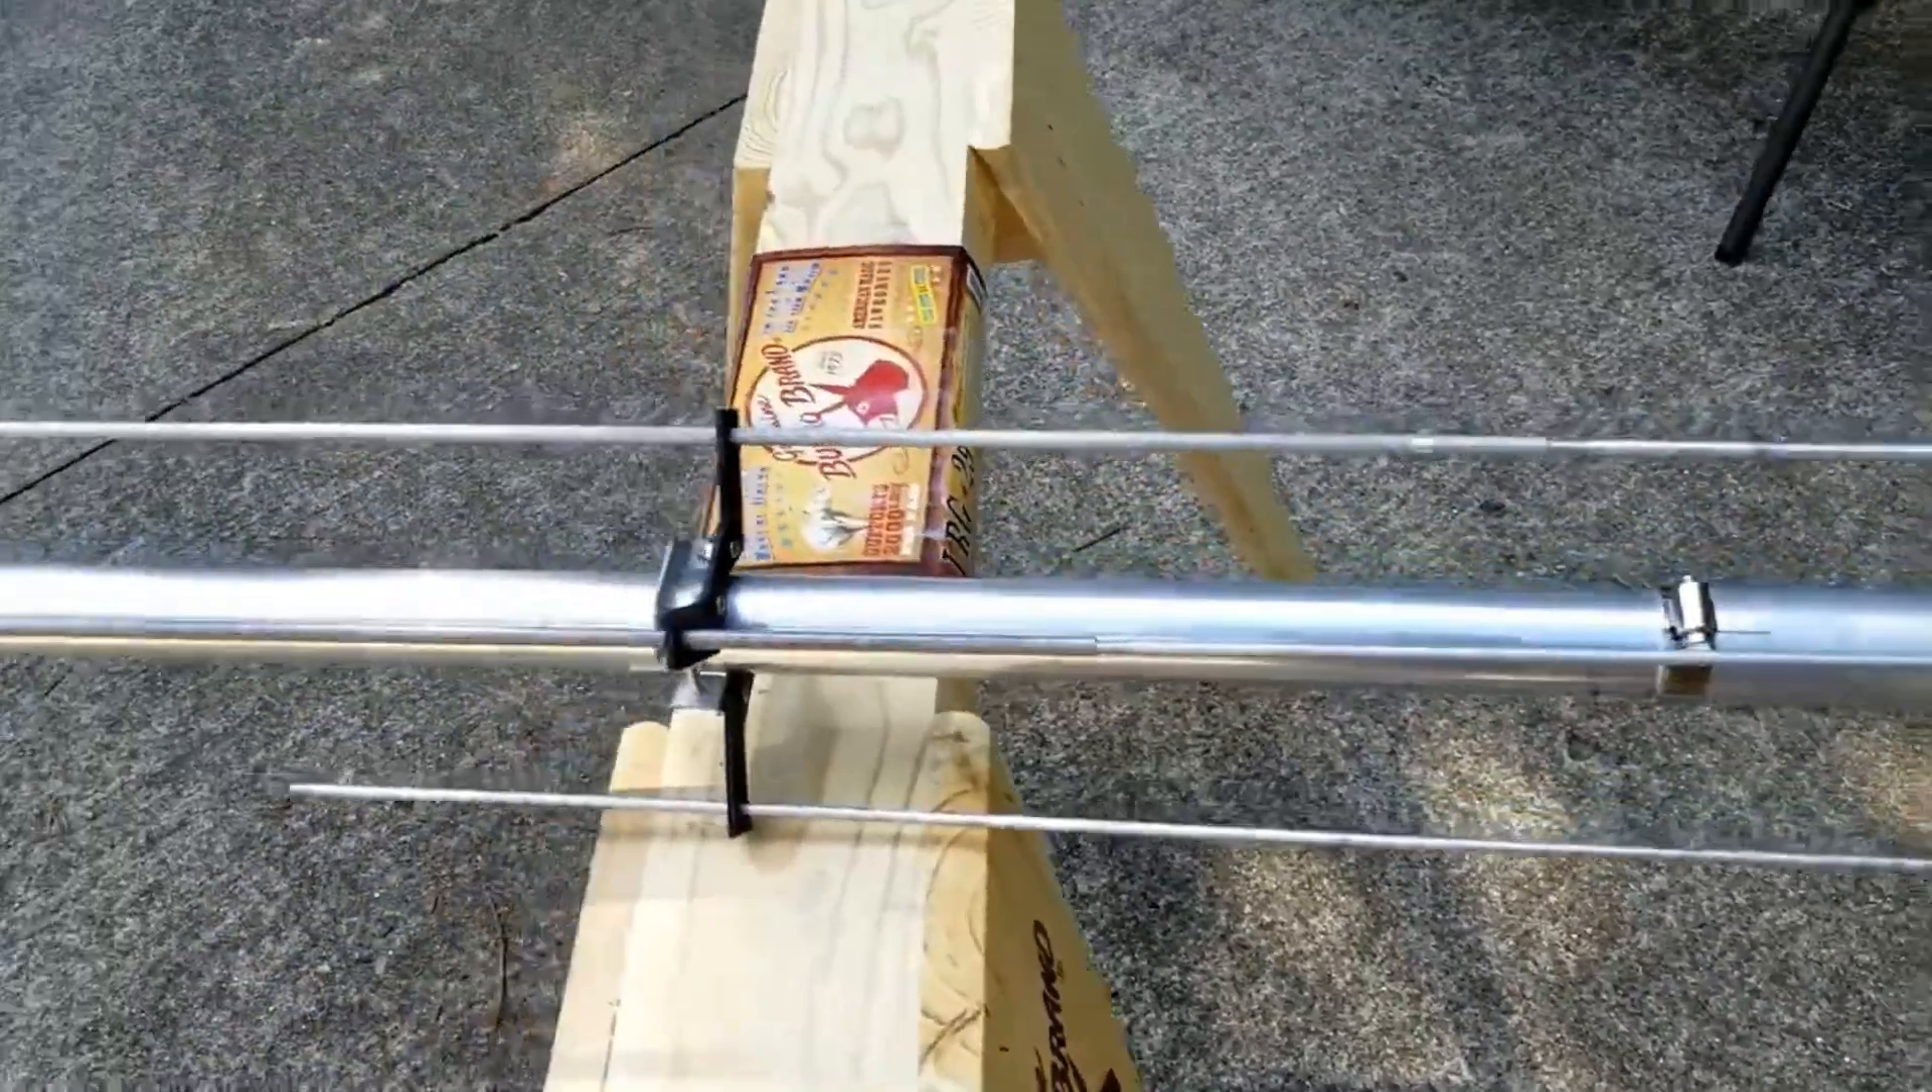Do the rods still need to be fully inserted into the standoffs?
No.